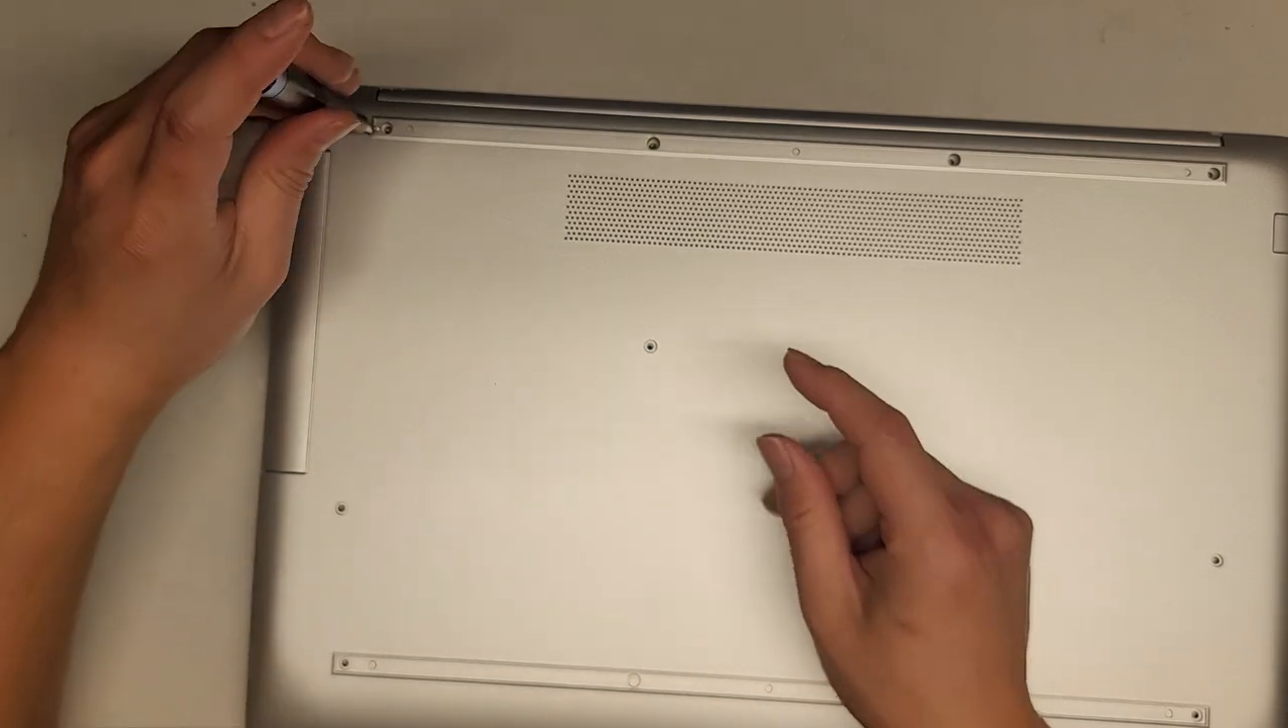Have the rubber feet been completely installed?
No.